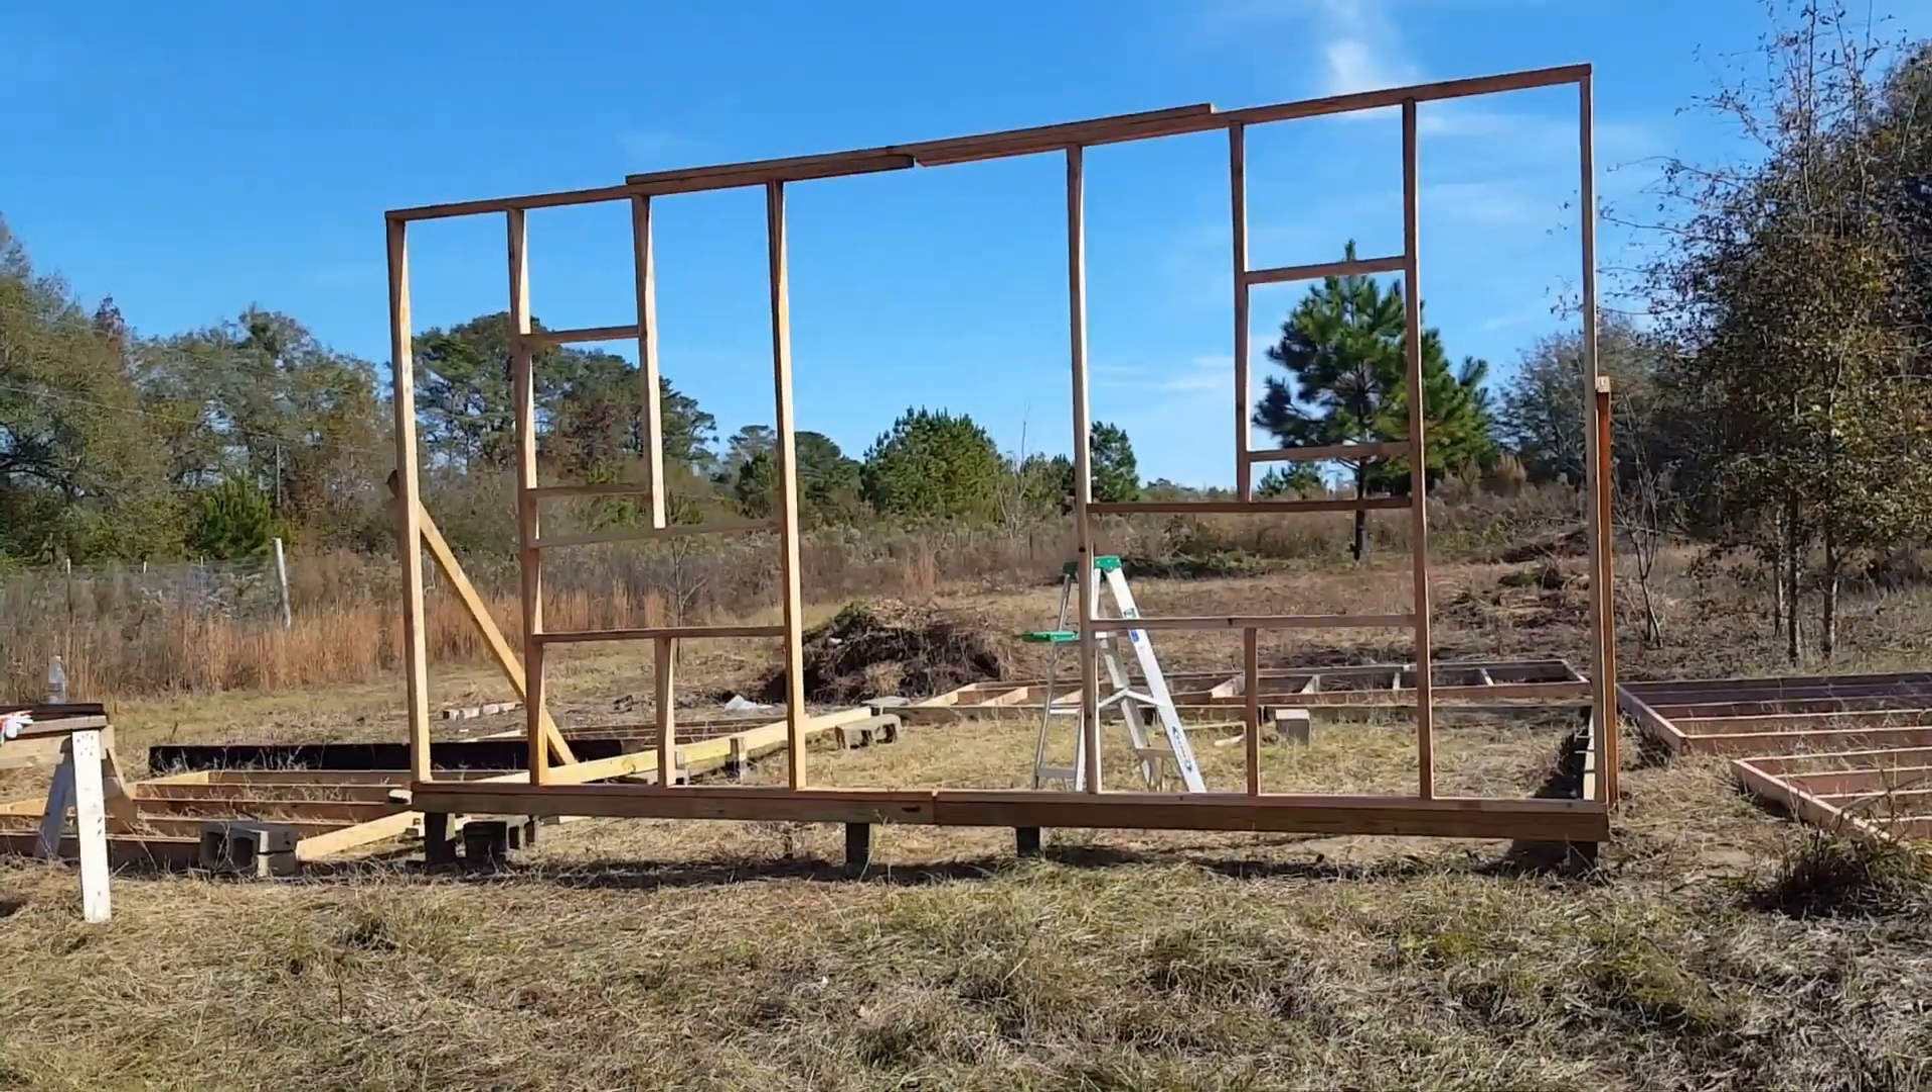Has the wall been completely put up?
Yes.